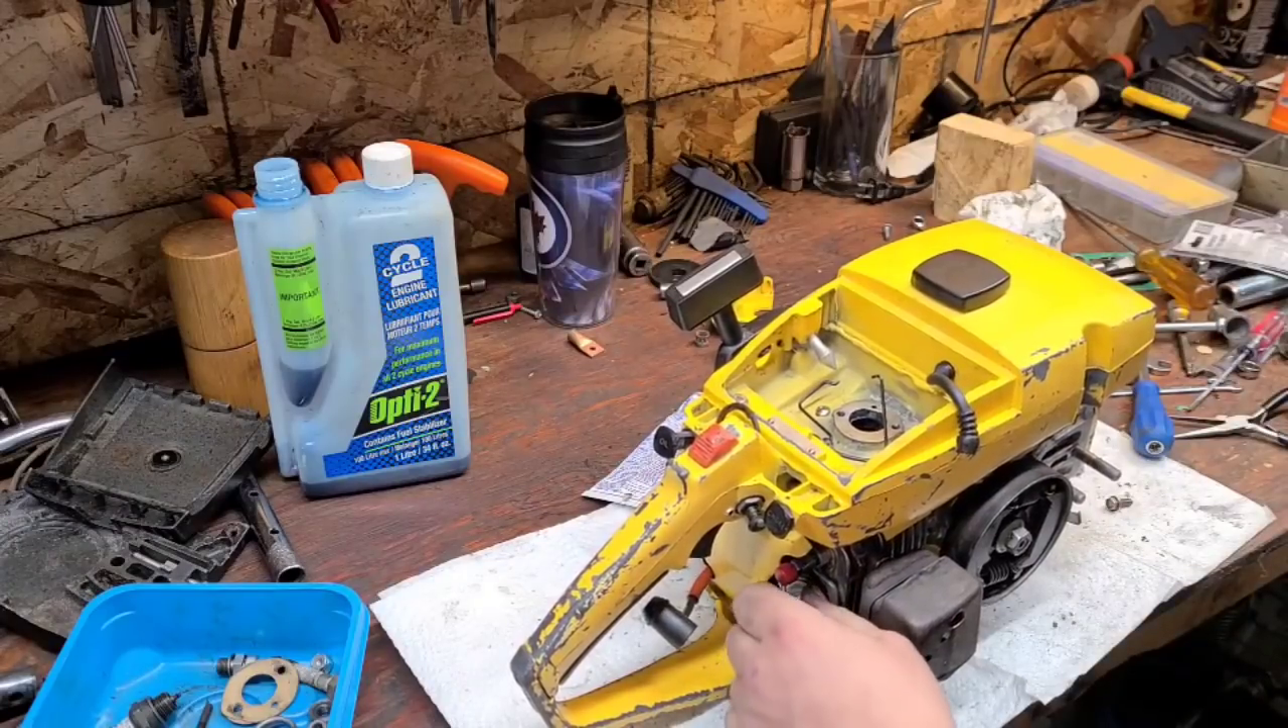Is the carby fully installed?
No.